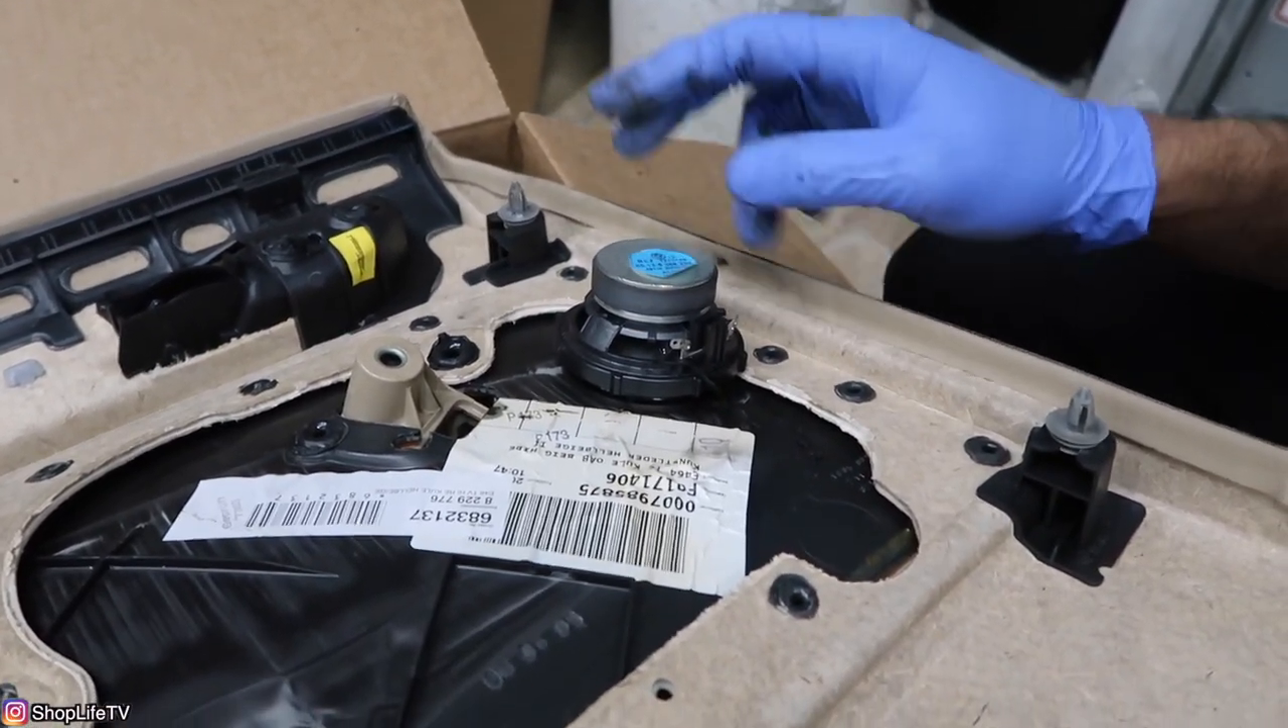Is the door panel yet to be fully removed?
No.